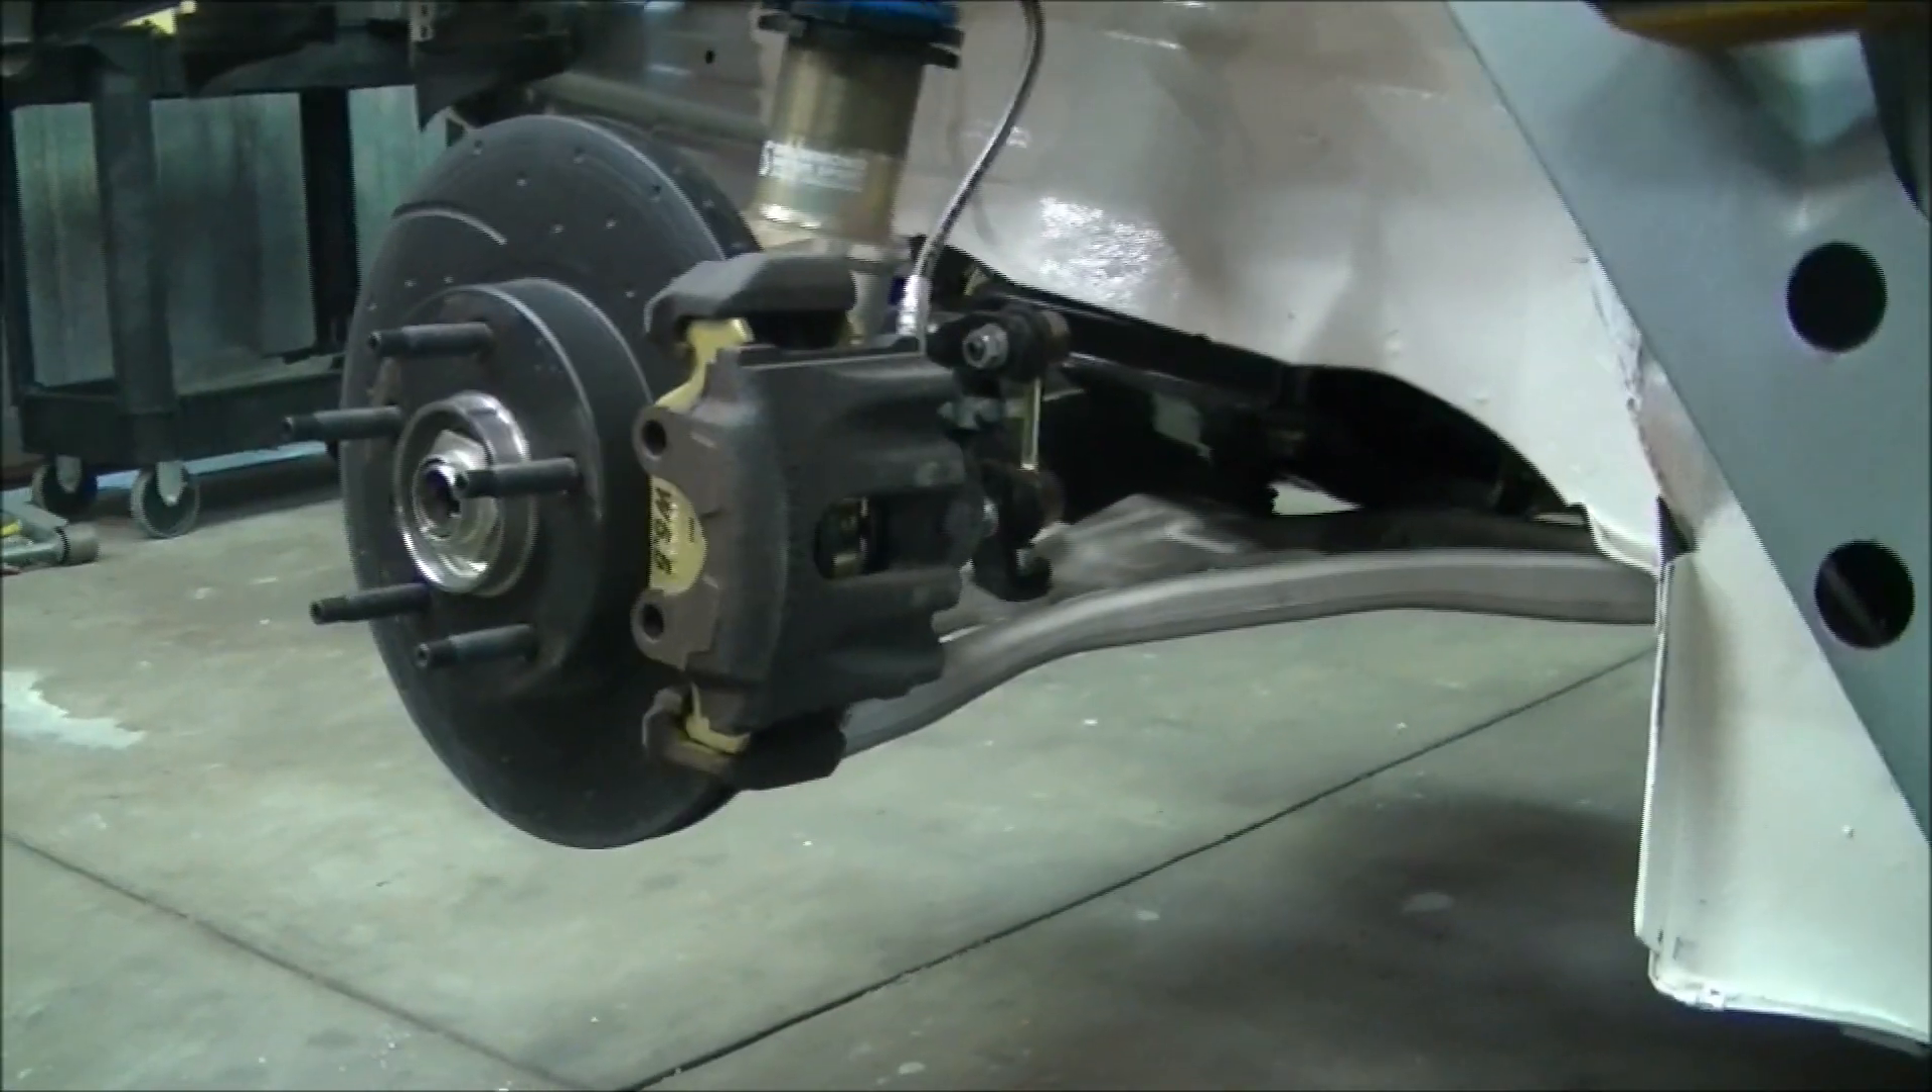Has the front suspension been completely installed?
Yes.